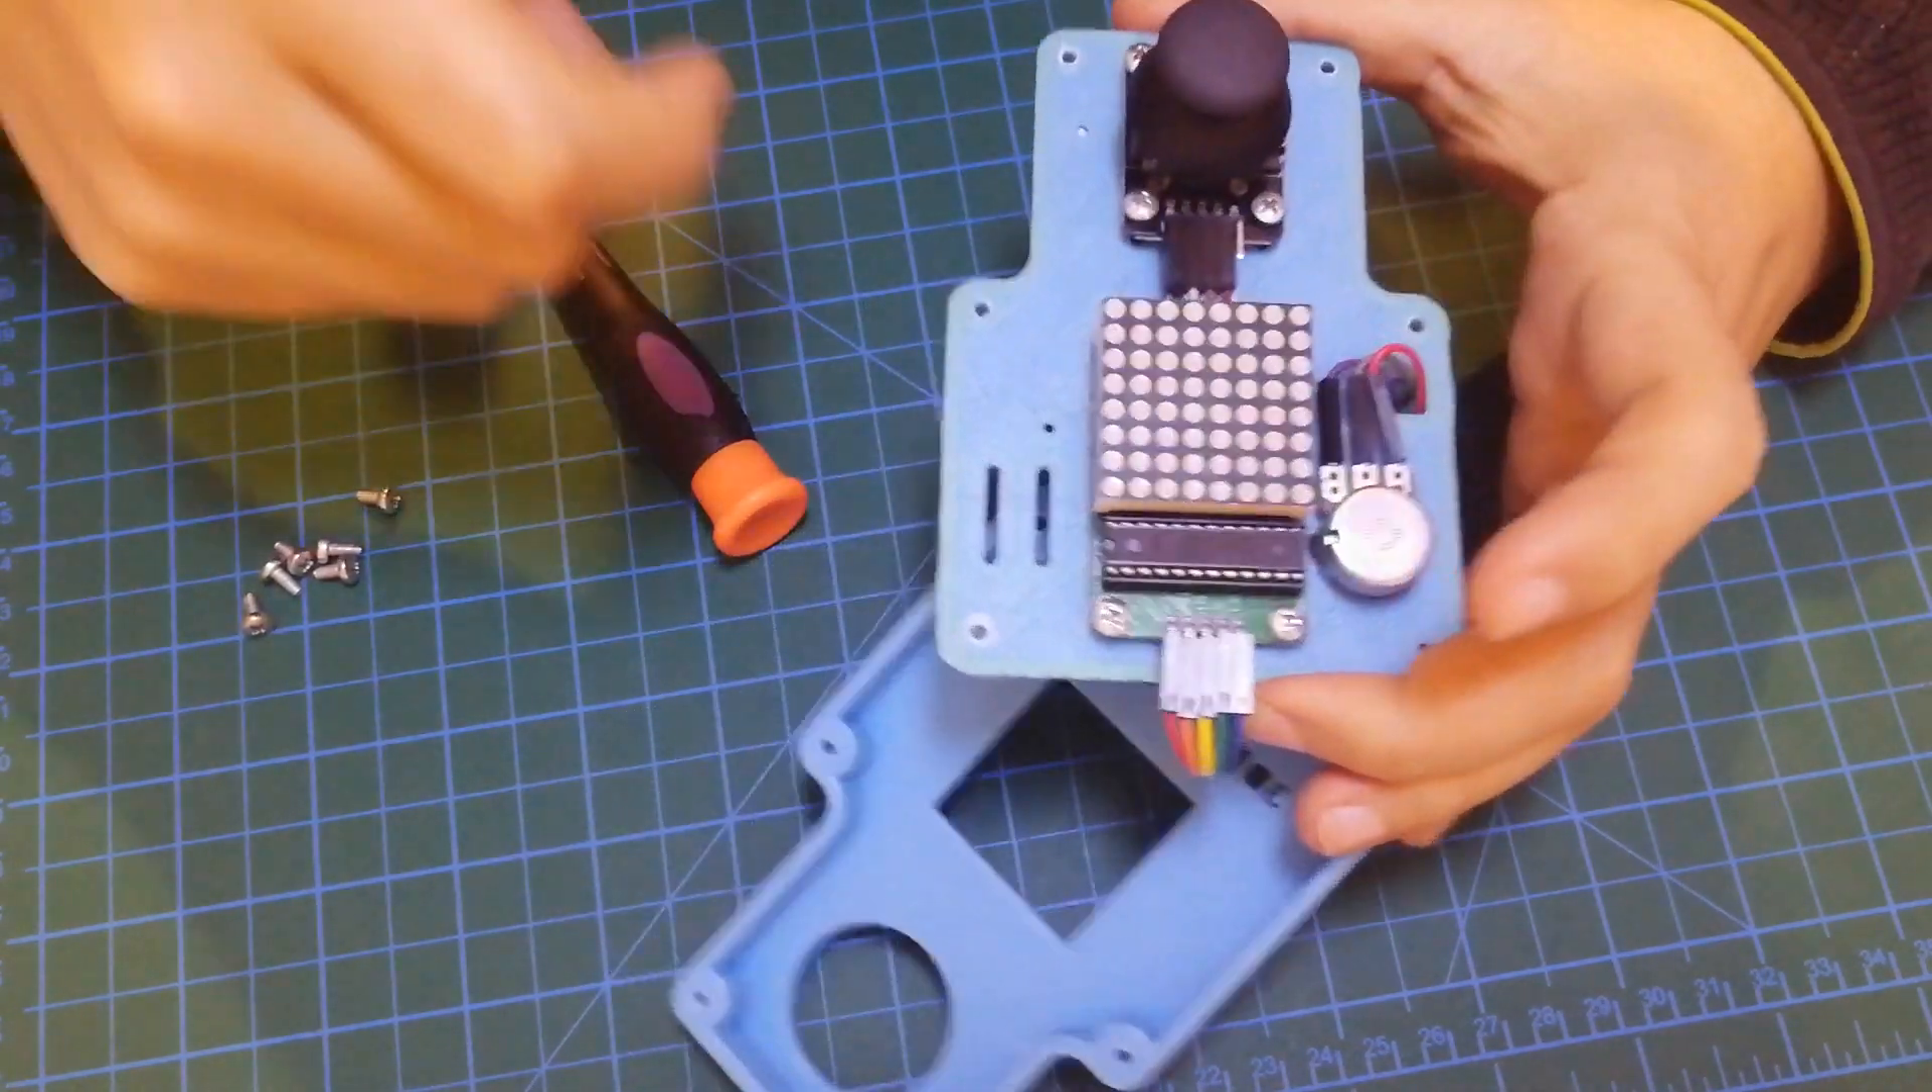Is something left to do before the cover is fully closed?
Yes.